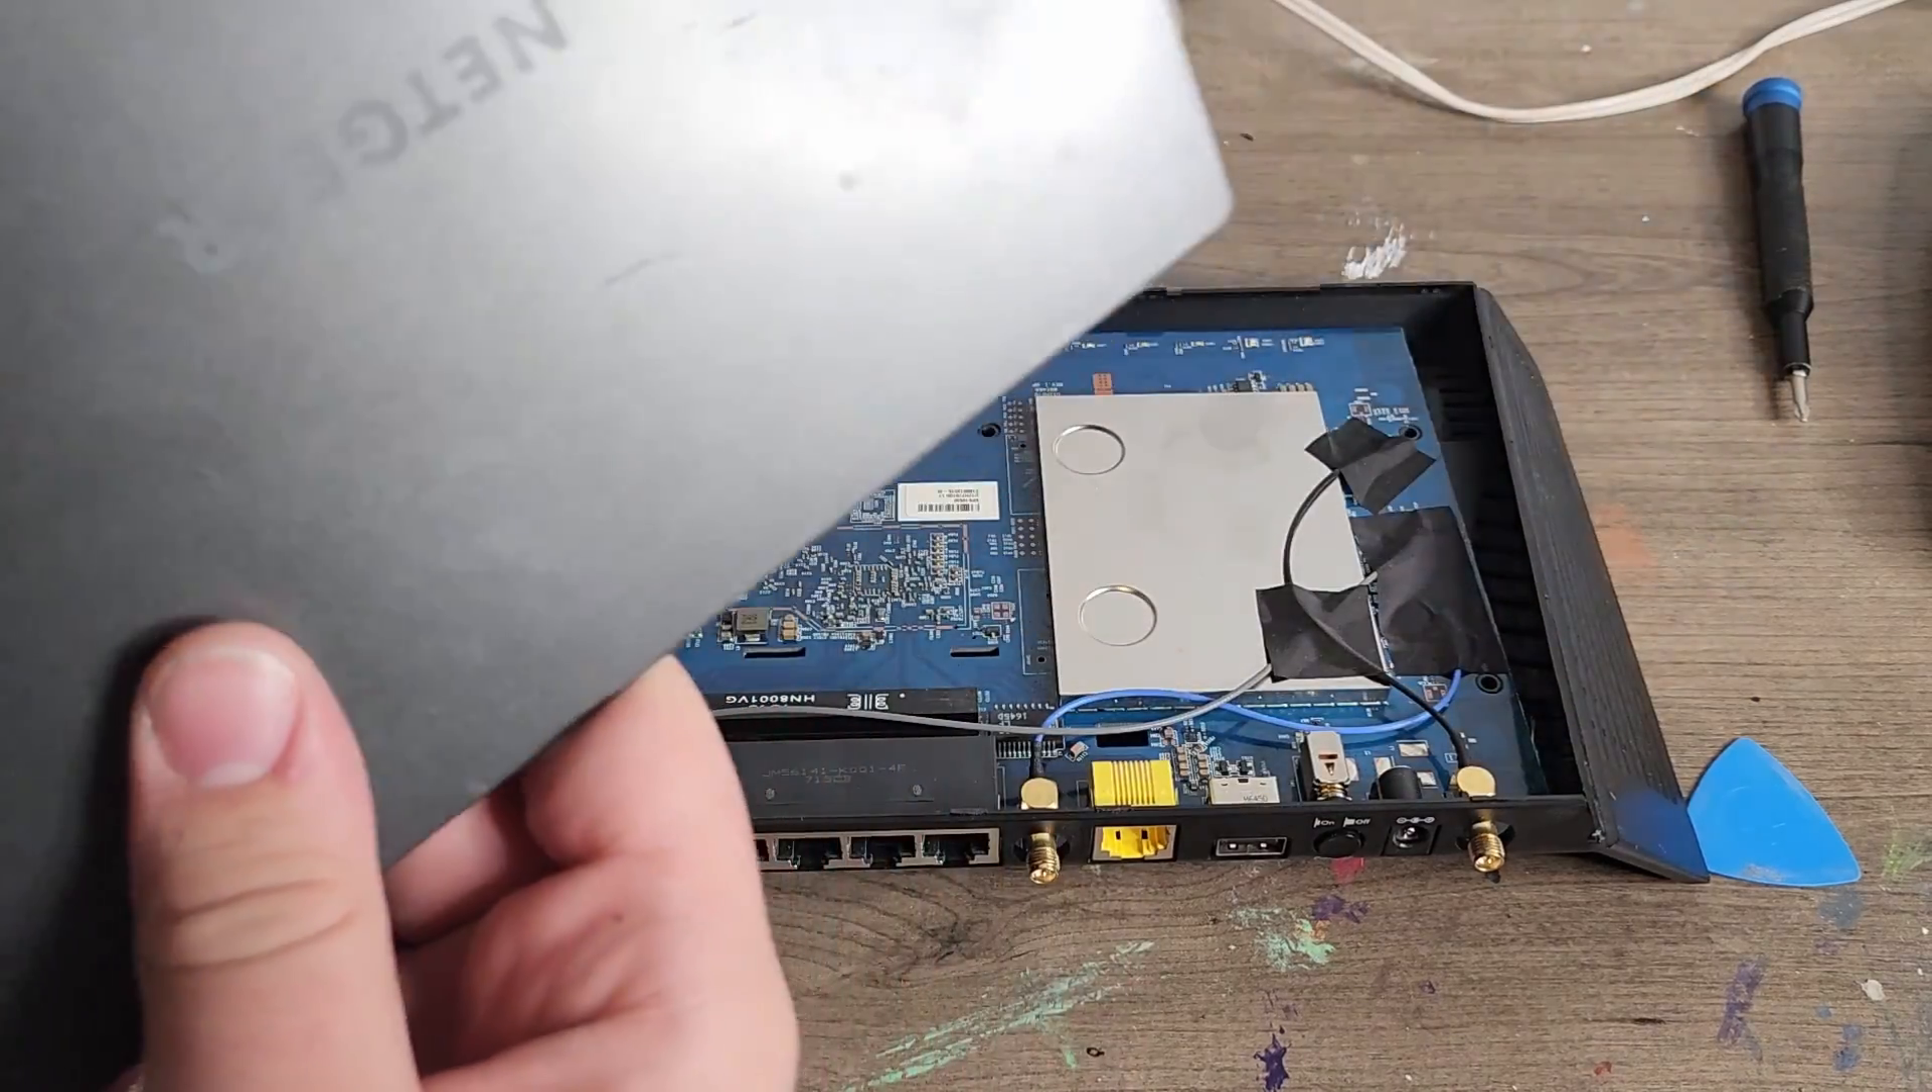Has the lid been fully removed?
Yes.